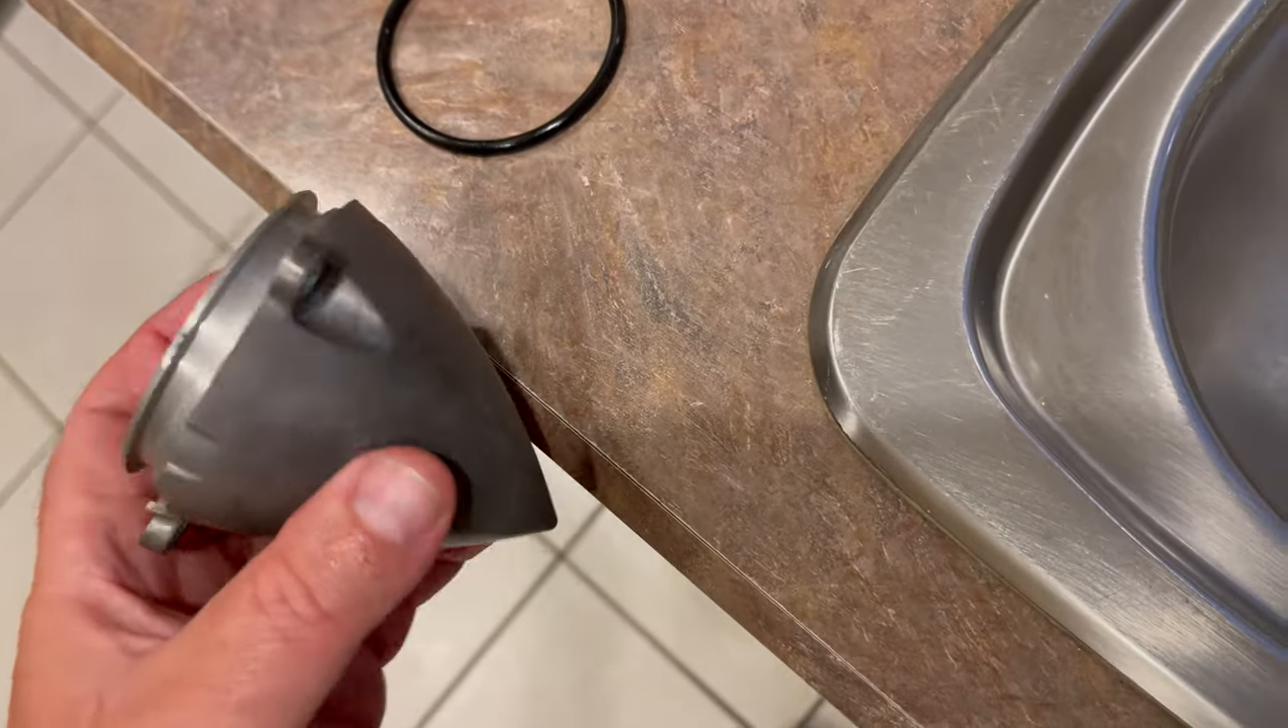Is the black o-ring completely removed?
Yes.